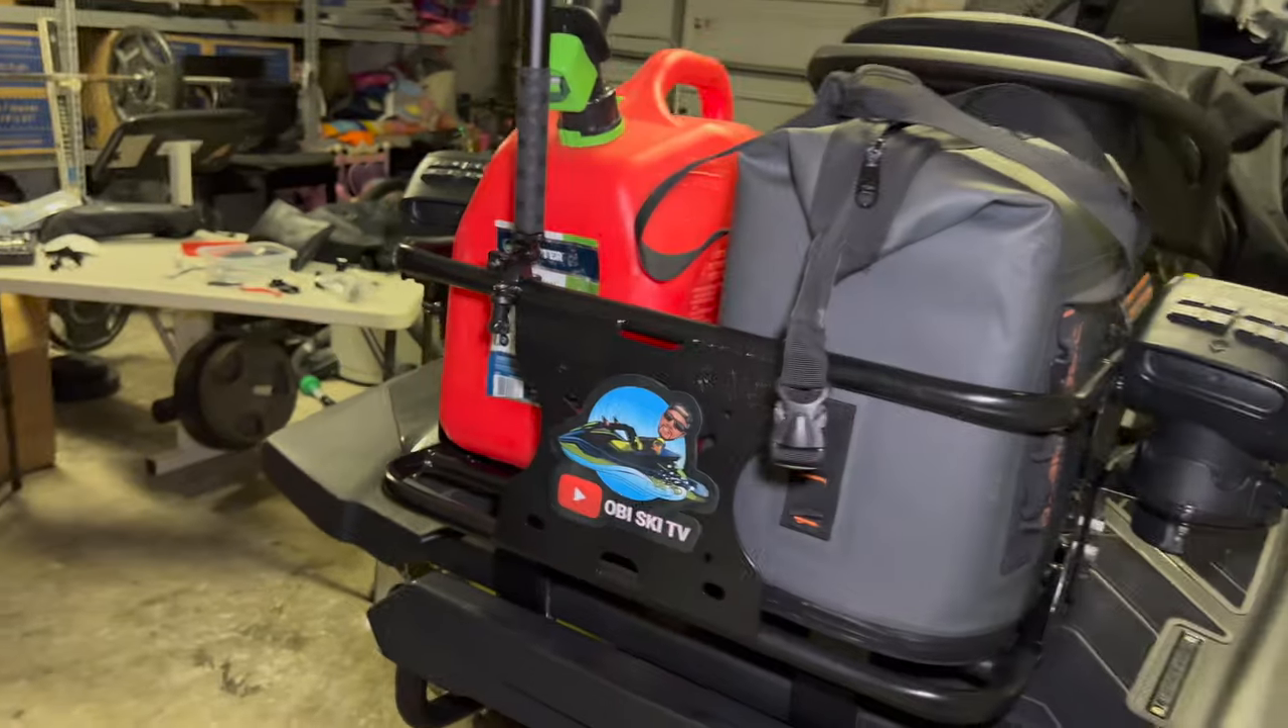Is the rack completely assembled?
Yes.